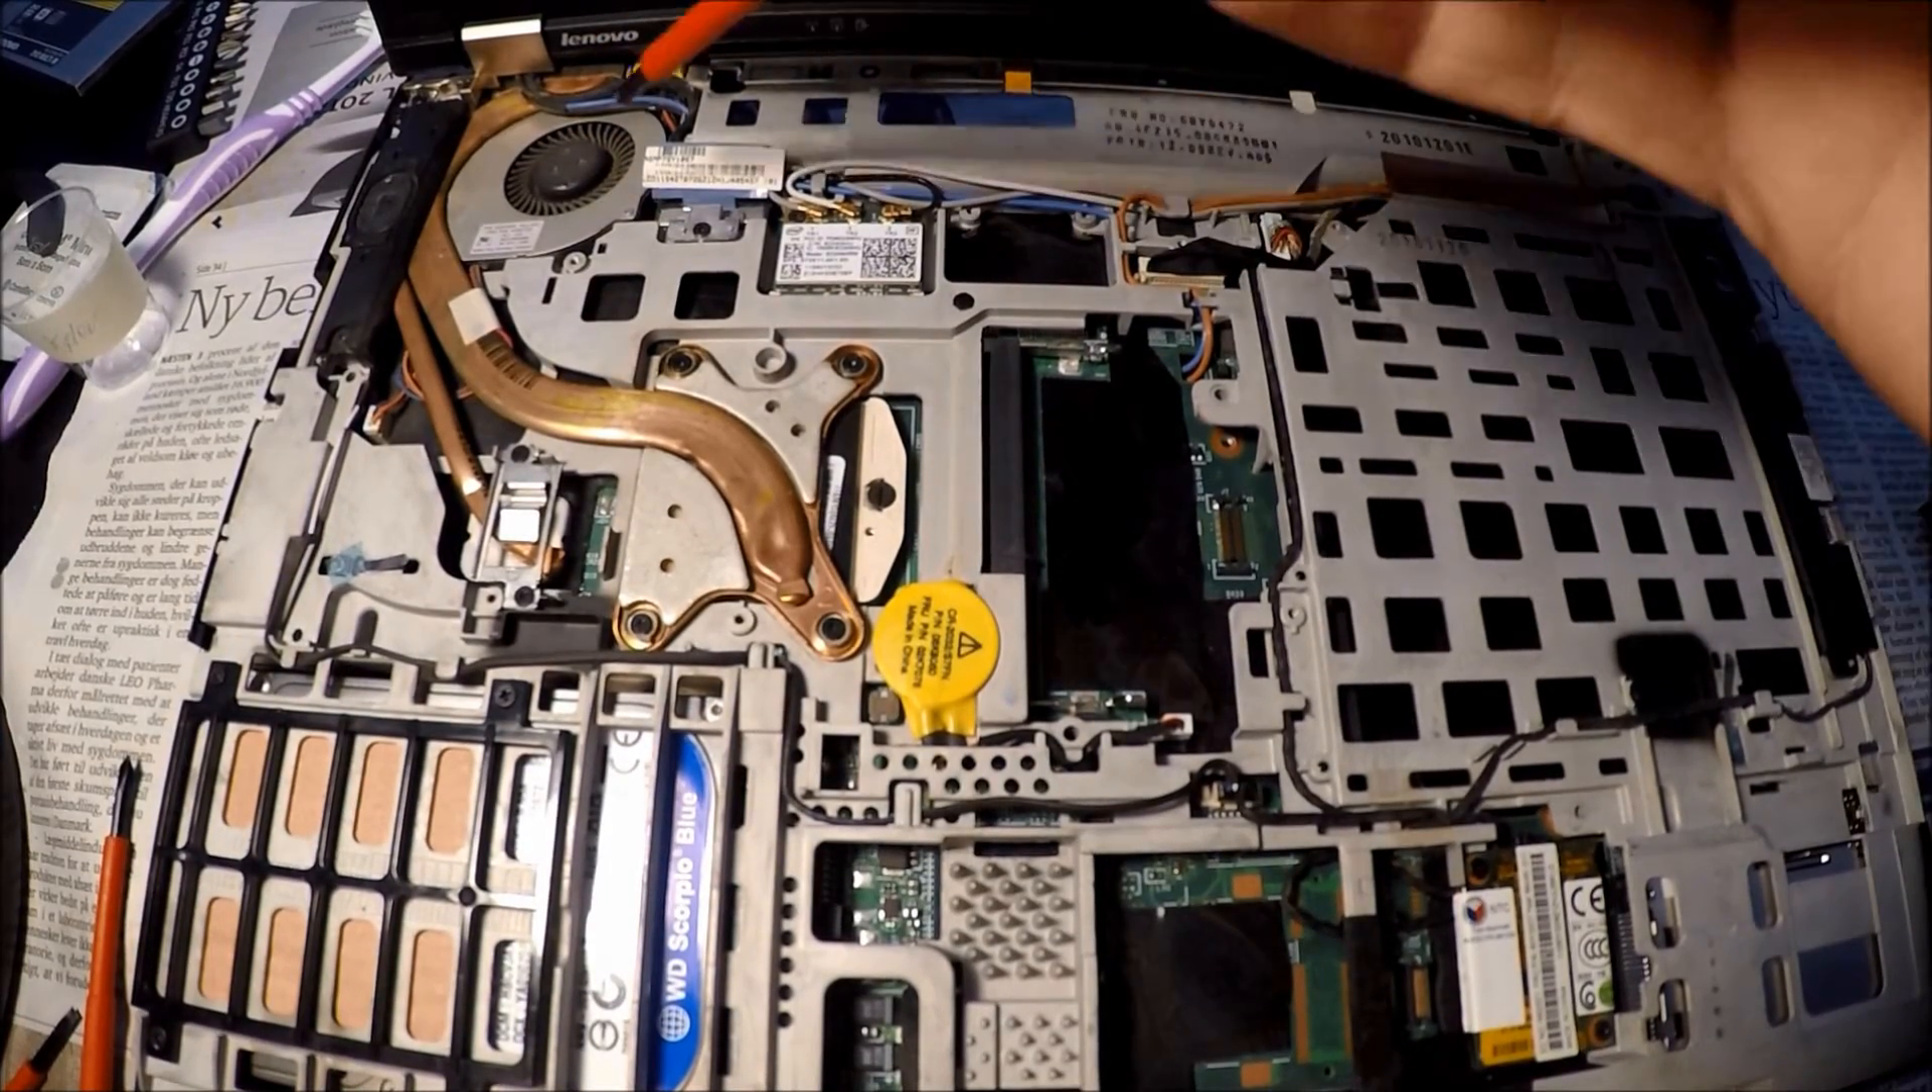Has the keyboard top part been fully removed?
Yes.